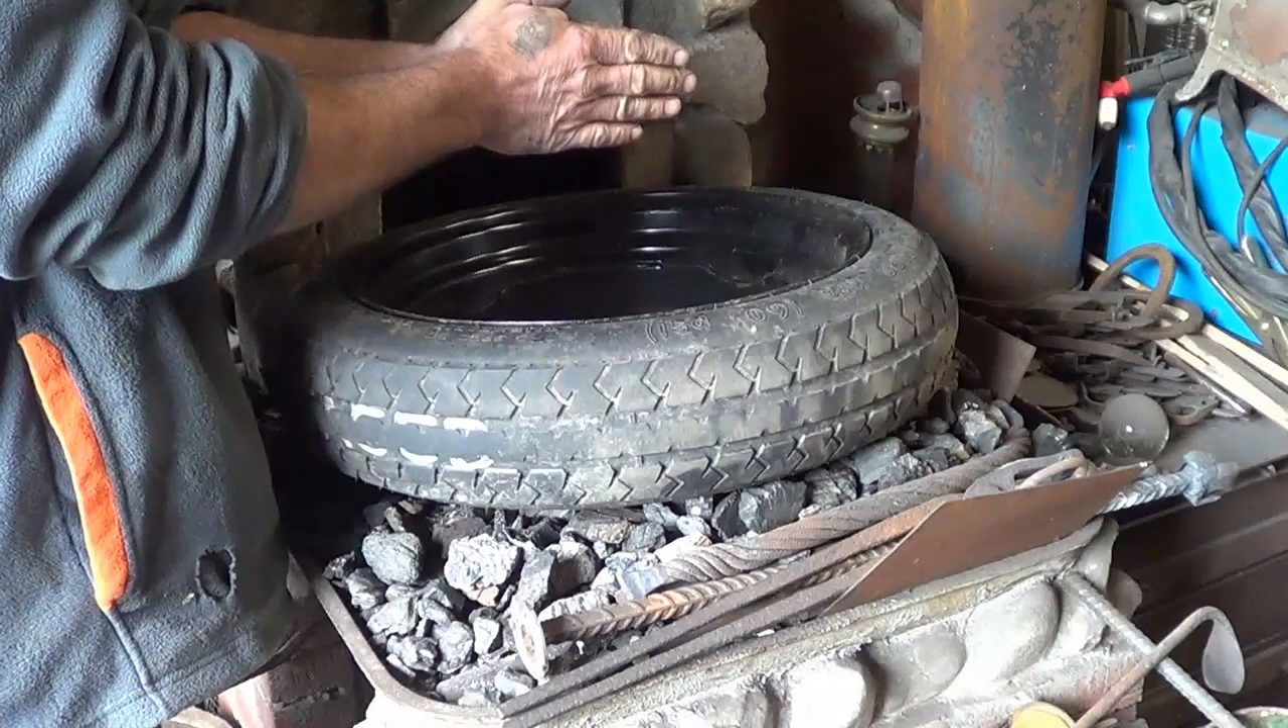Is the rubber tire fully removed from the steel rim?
No.